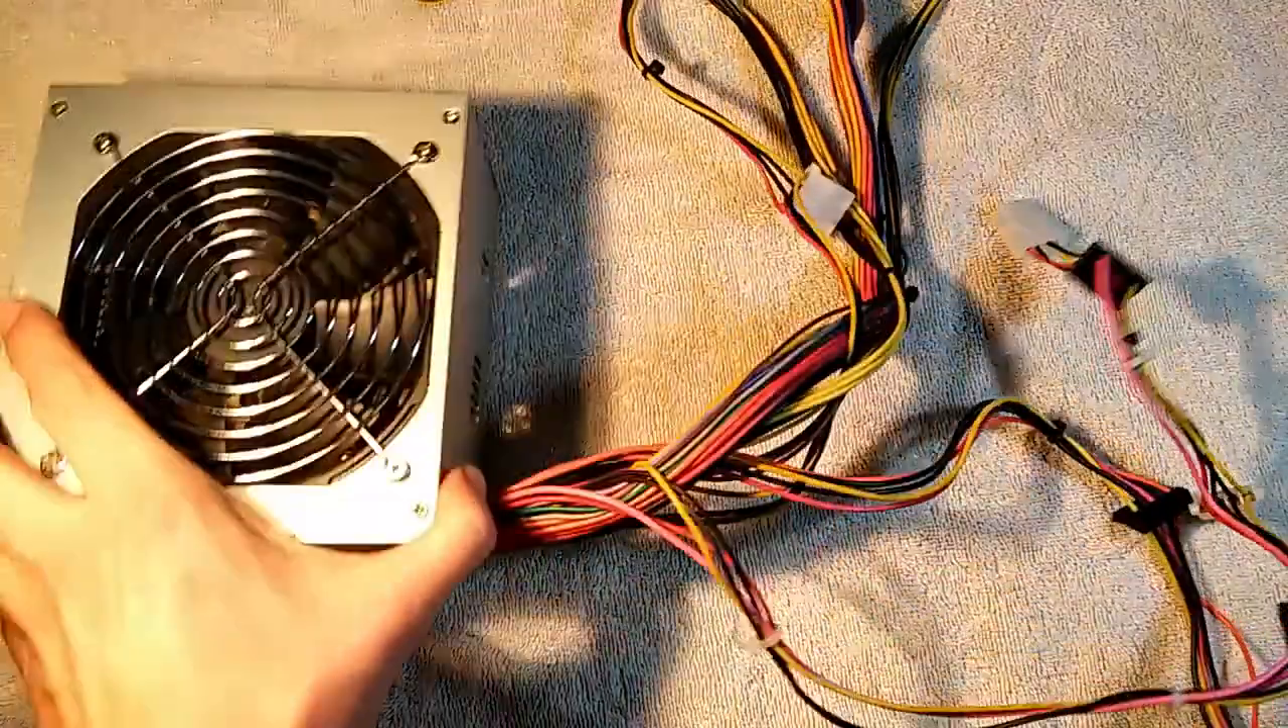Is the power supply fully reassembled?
Yes.